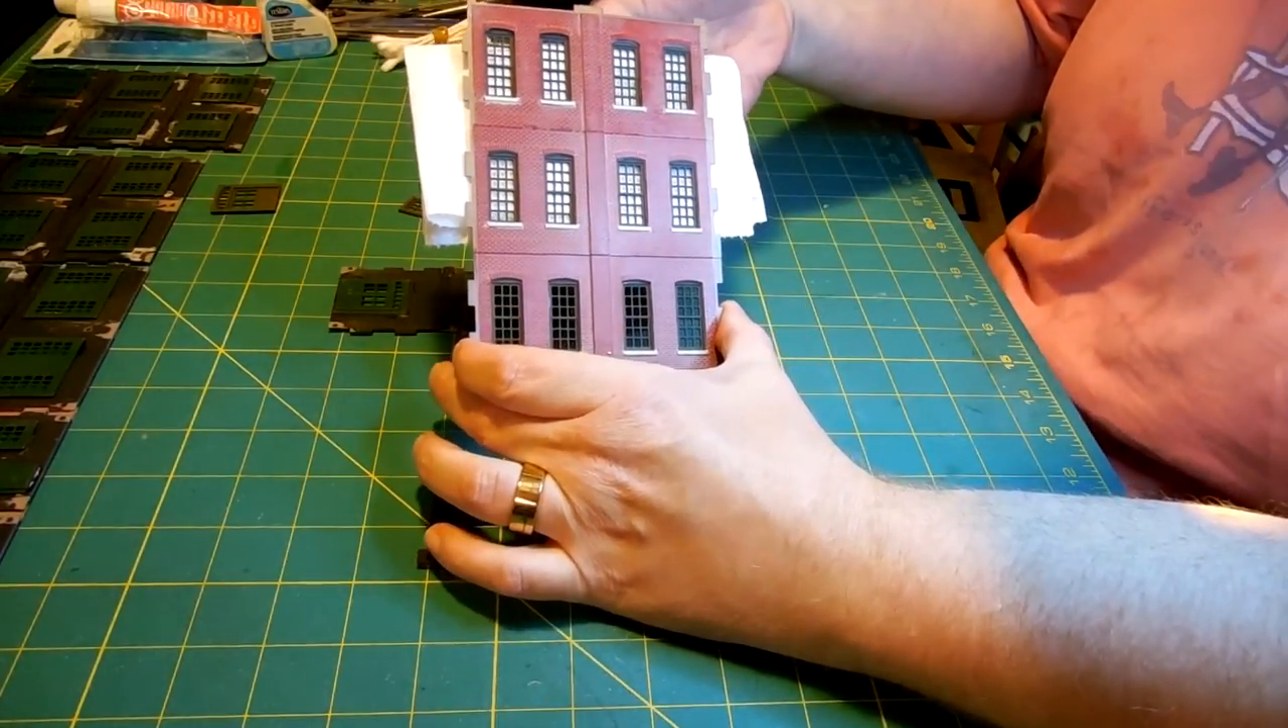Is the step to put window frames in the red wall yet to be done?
No.